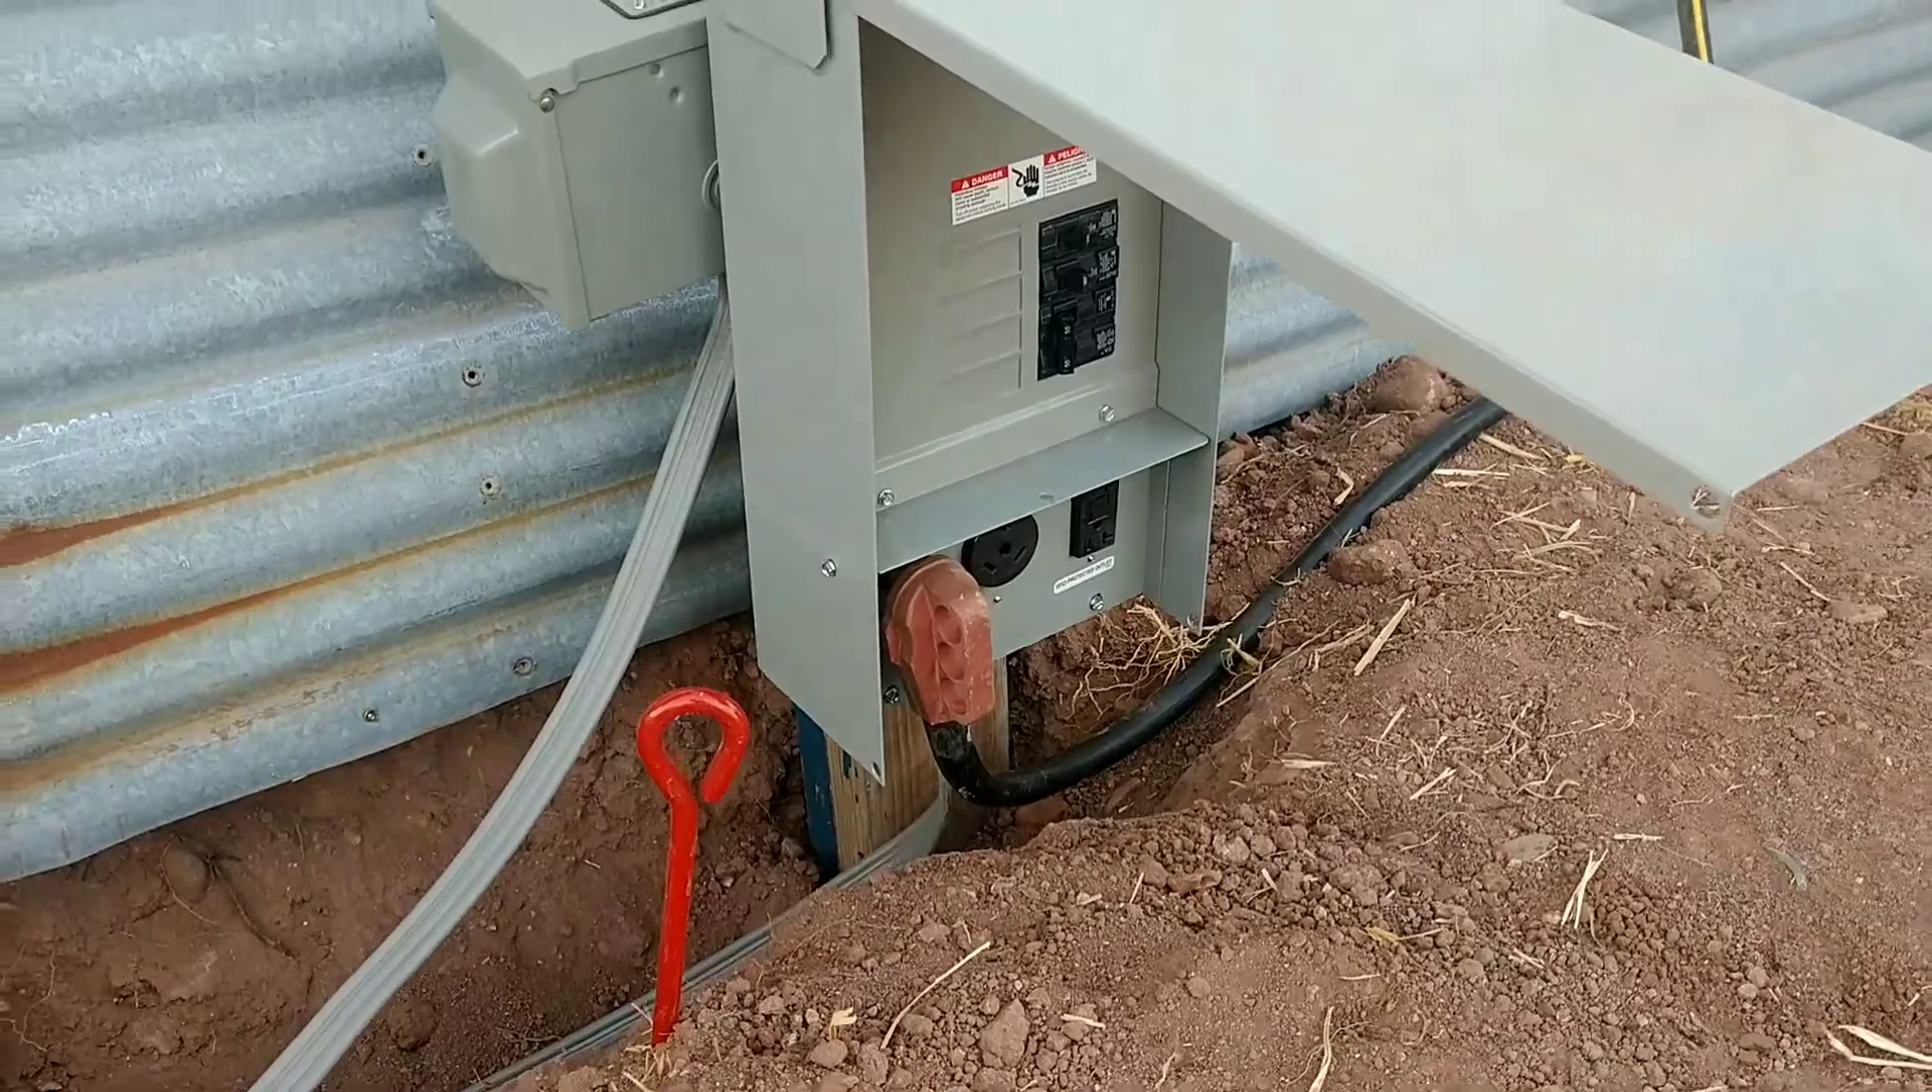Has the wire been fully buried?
No.